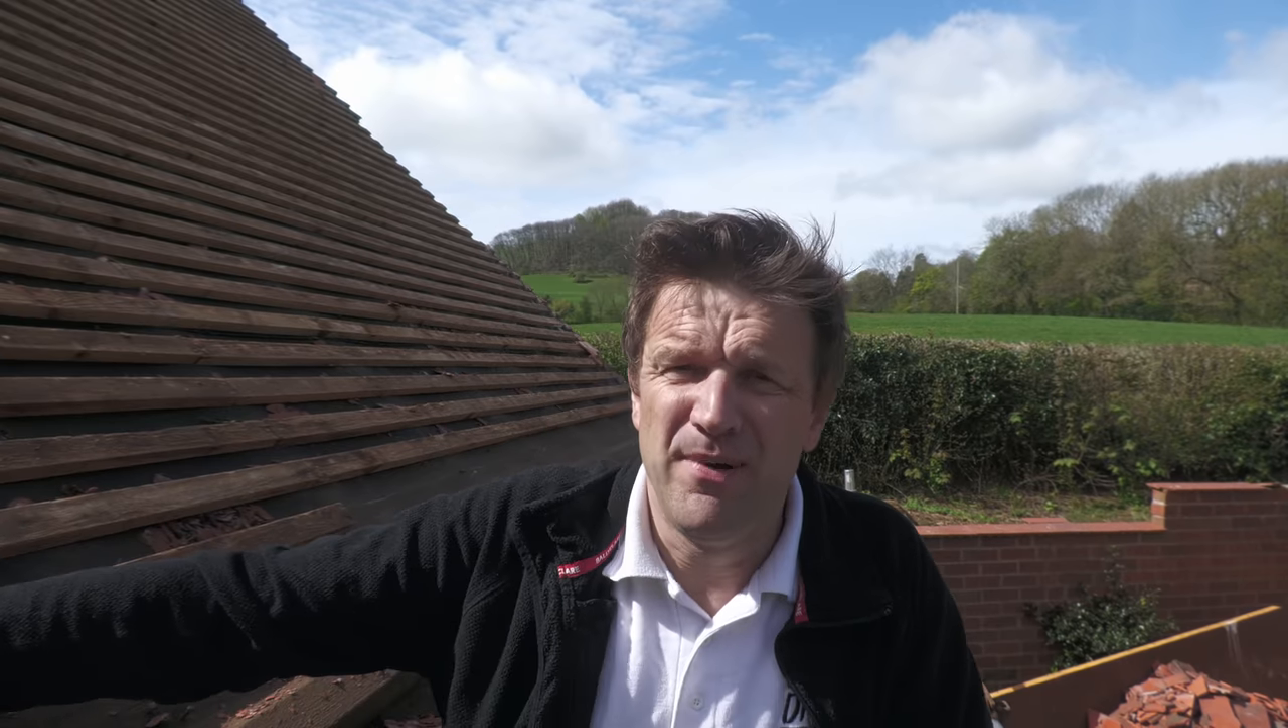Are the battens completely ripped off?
No.